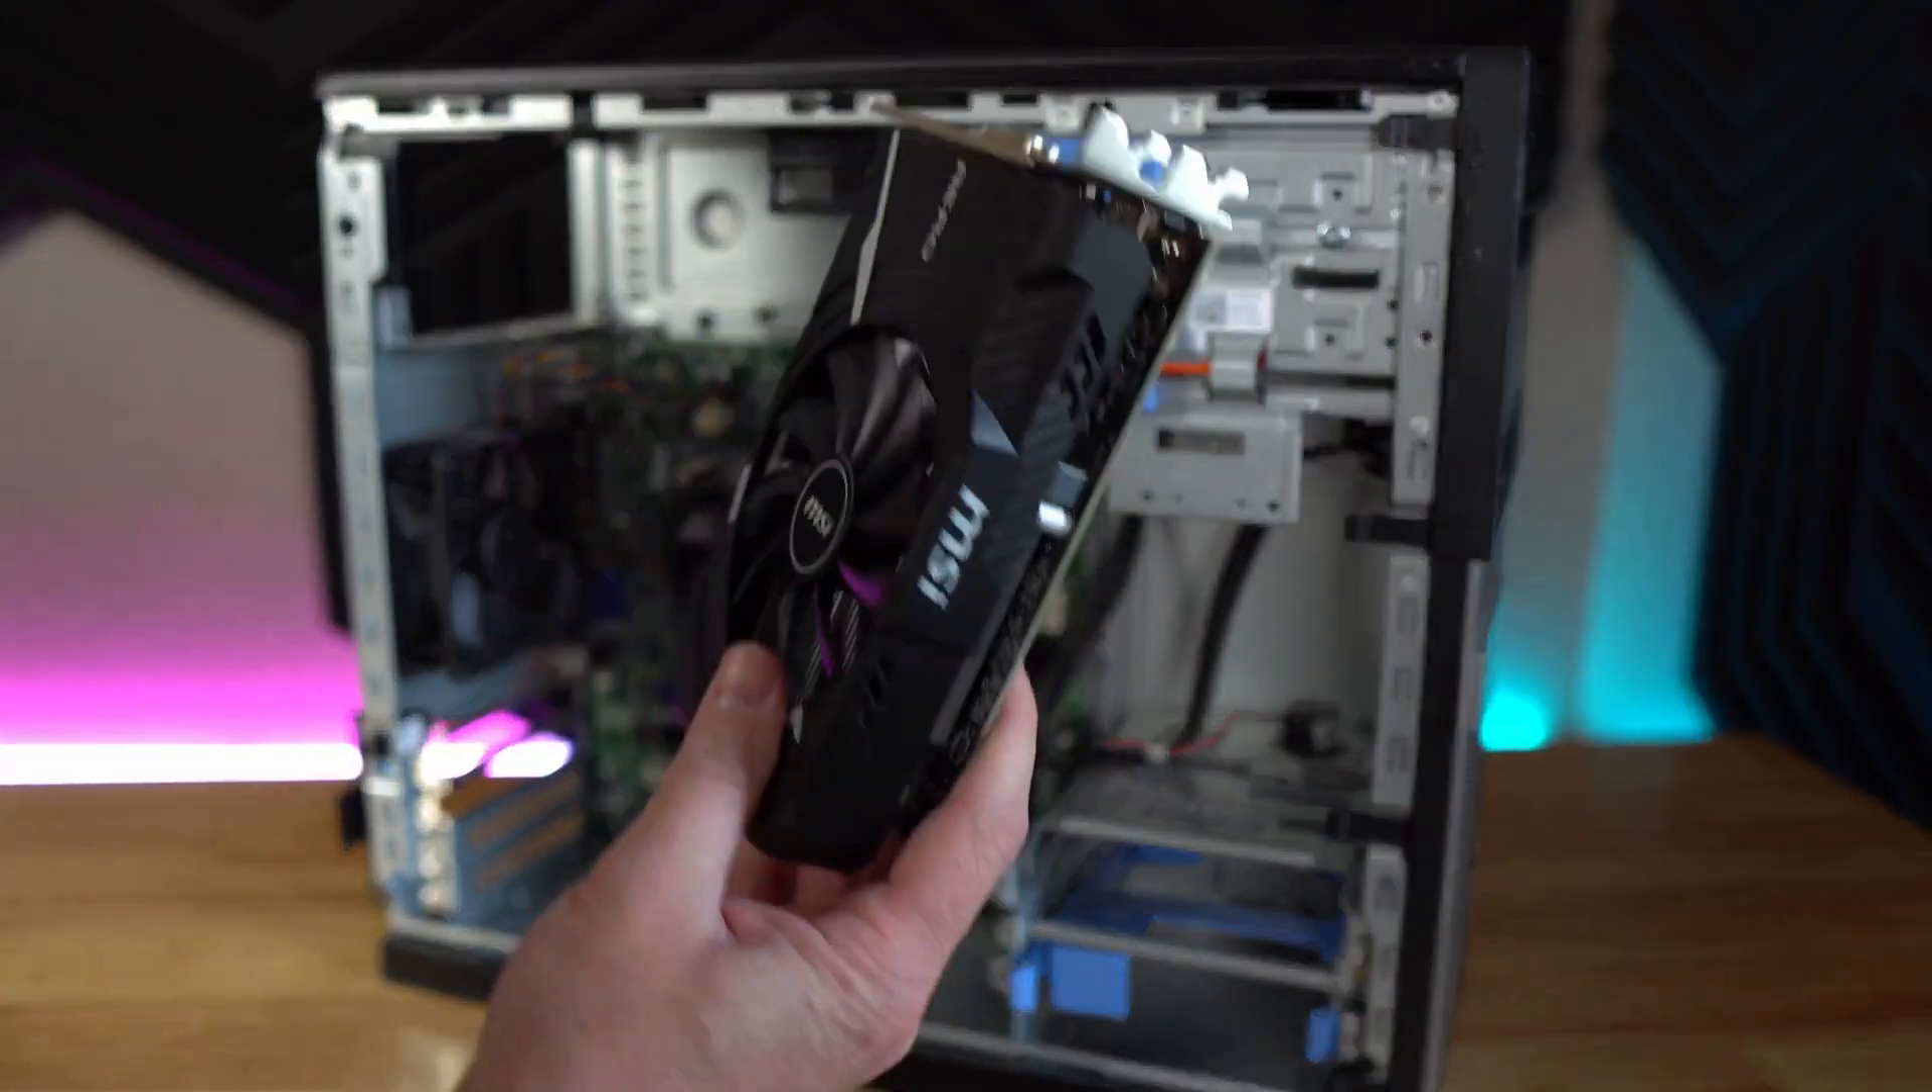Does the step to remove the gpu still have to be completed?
No.